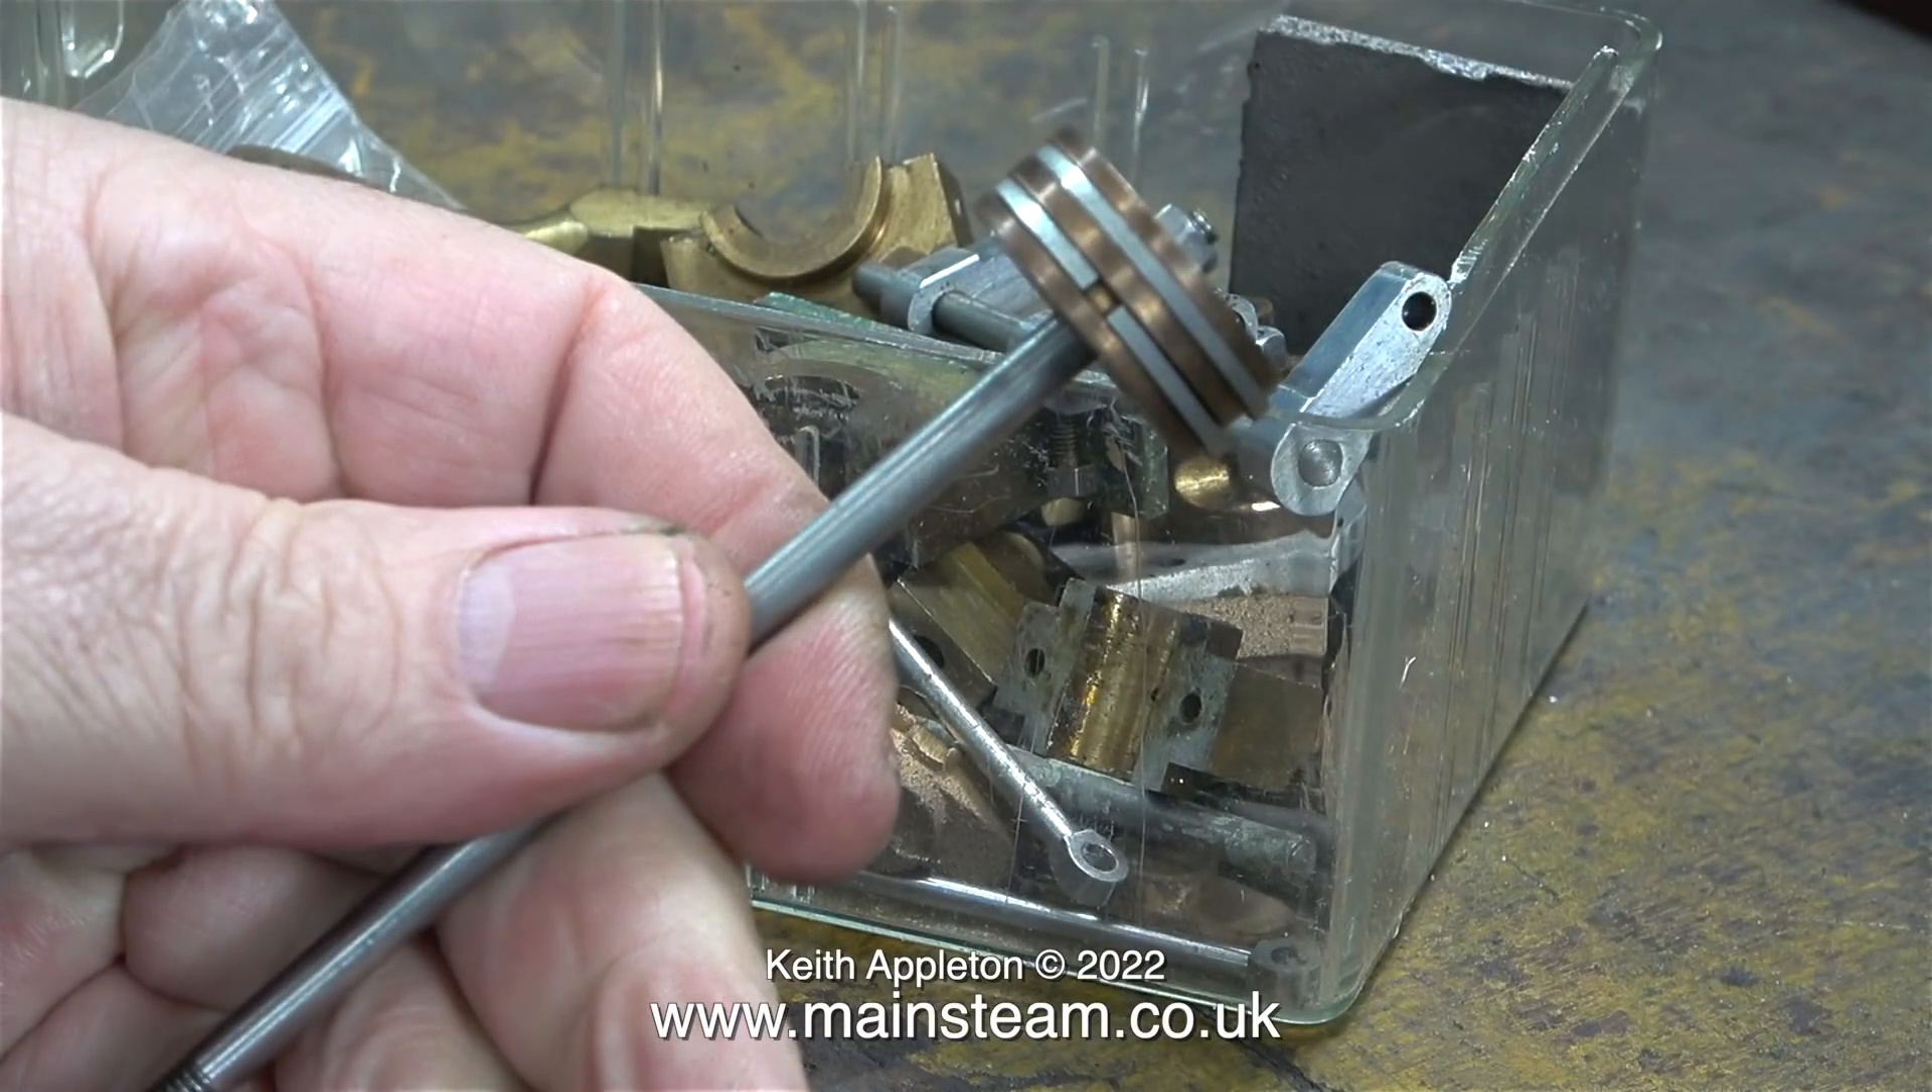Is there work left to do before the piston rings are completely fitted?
No.